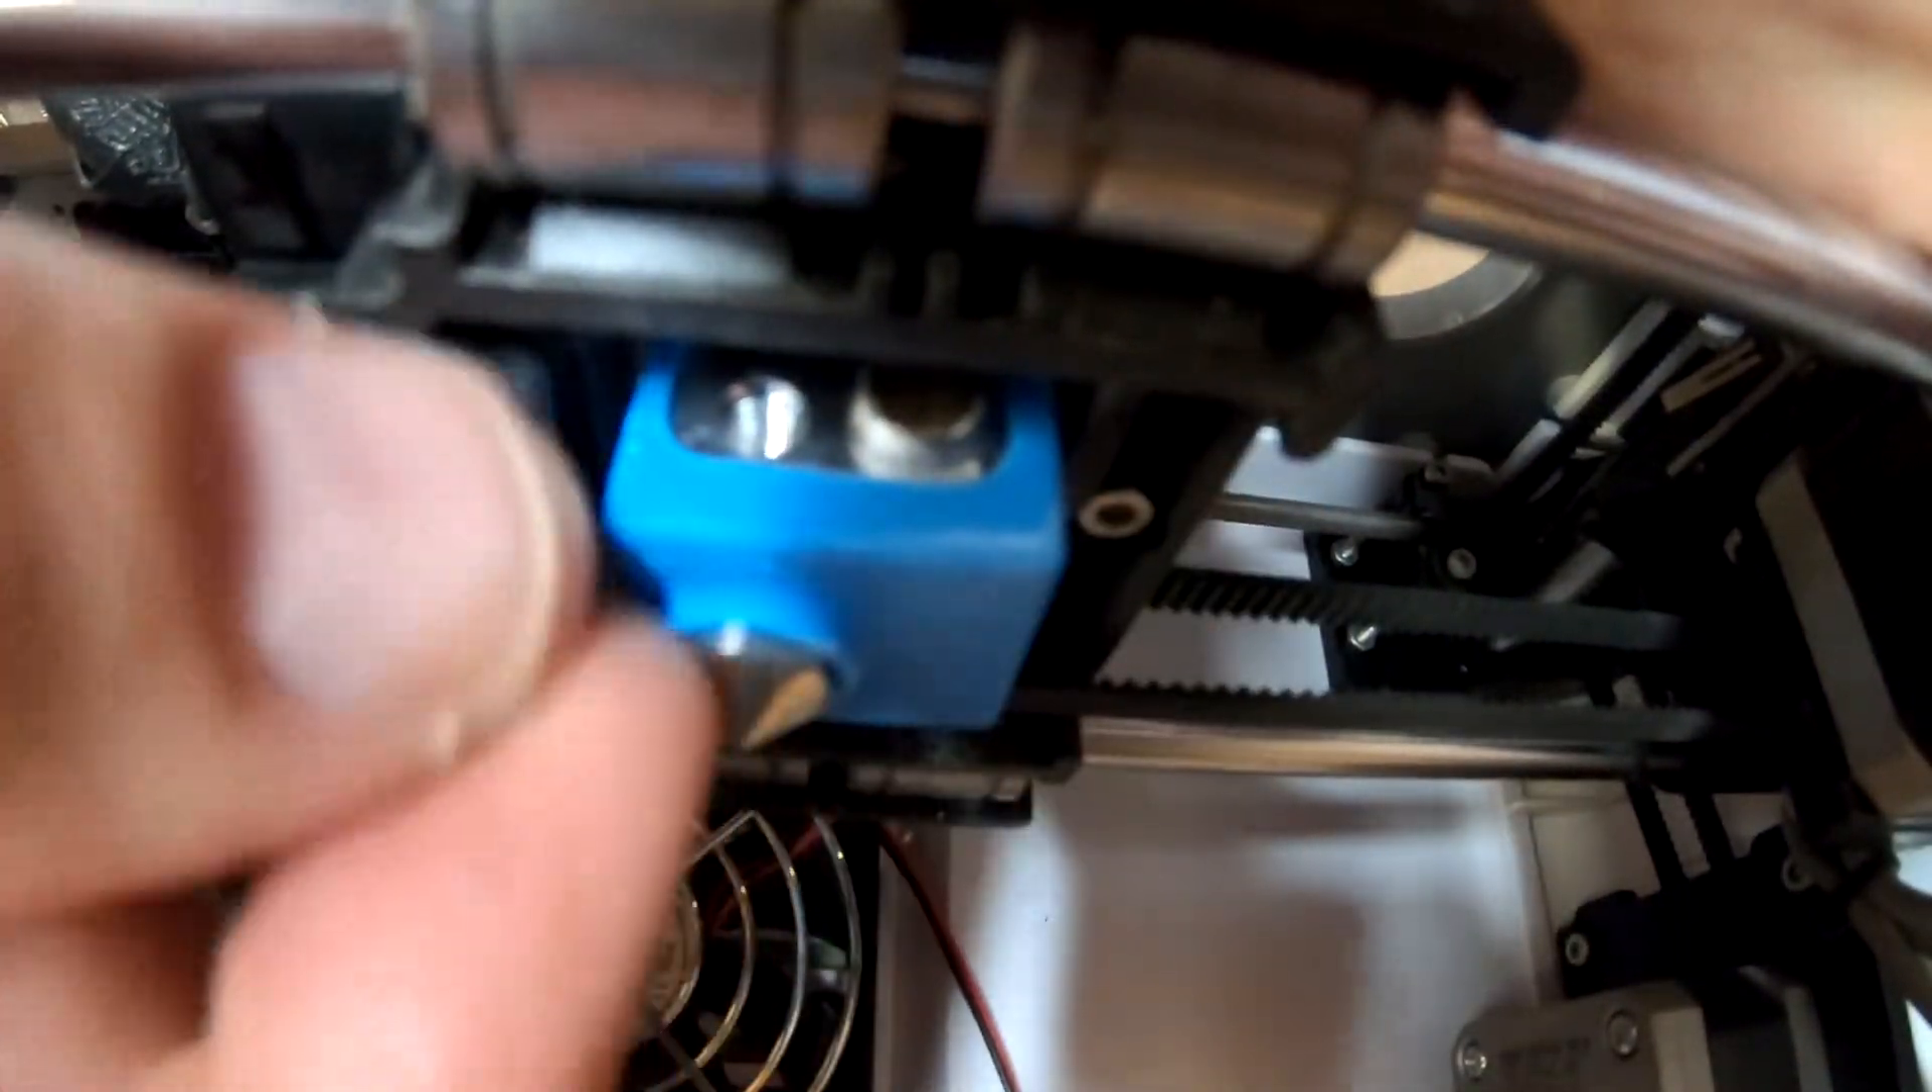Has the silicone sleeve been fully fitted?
Yes.